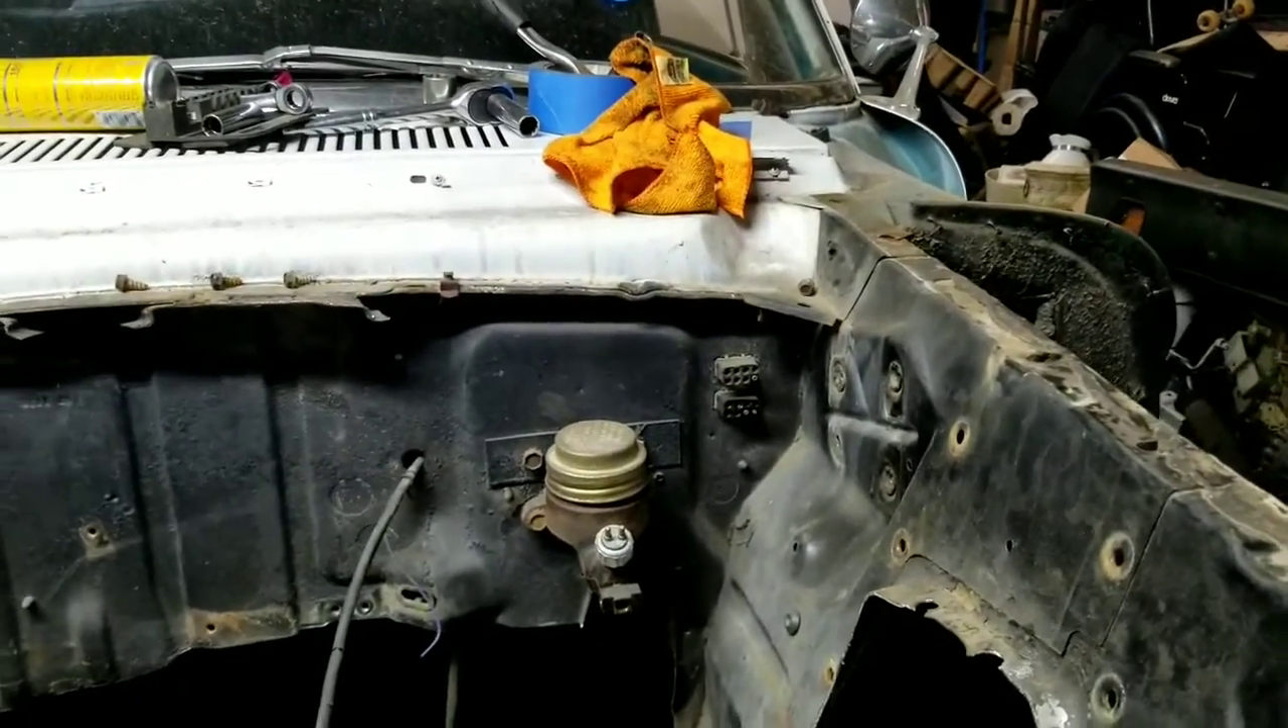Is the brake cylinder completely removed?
No.